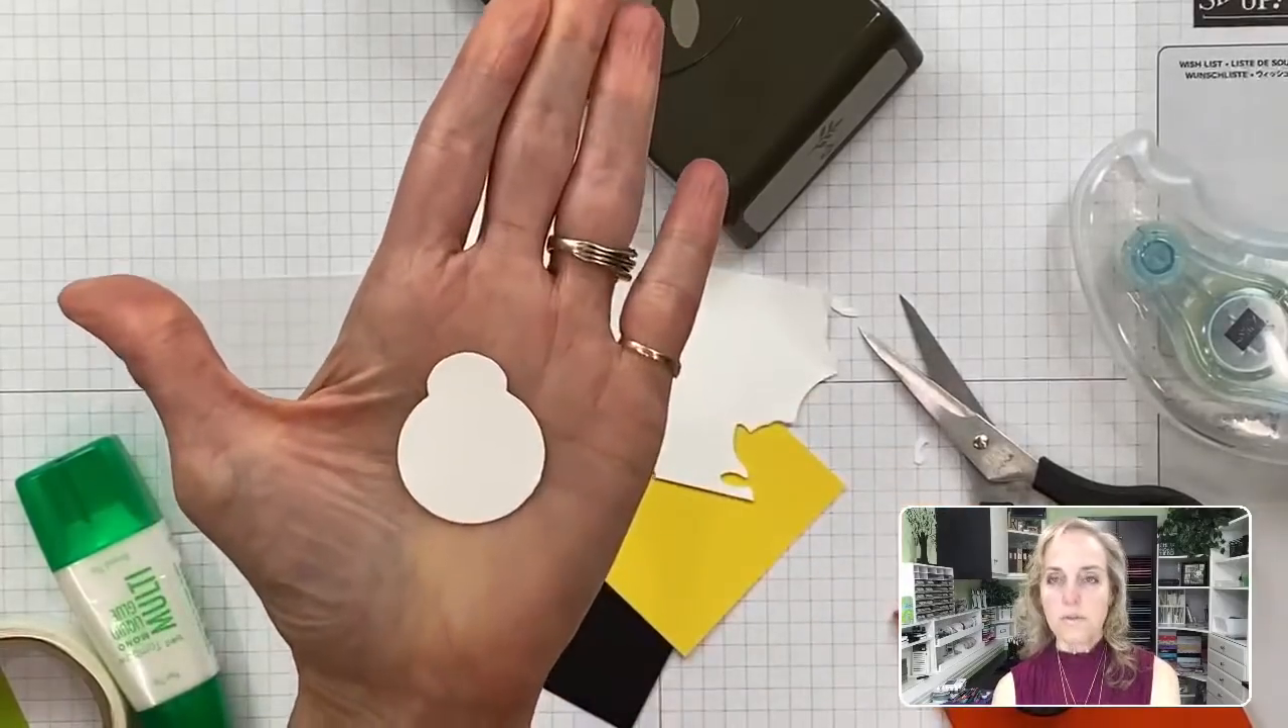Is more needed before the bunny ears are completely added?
Yes.